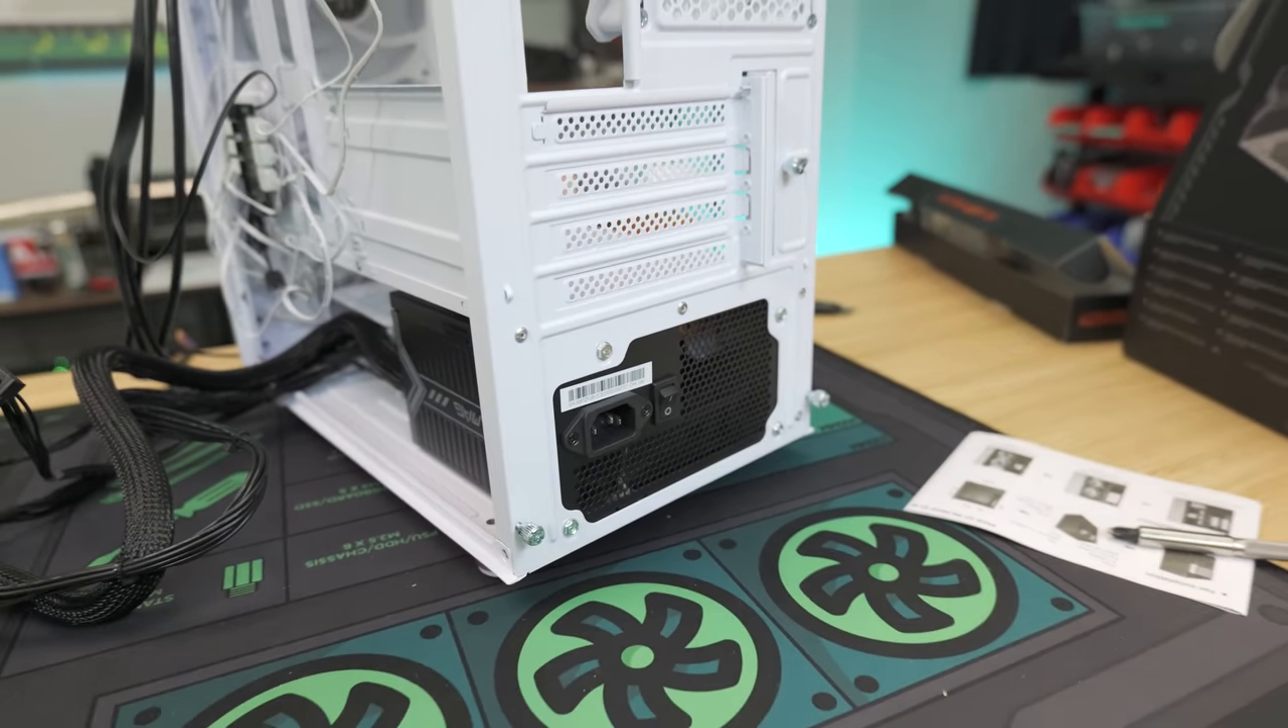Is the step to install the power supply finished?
Yes.